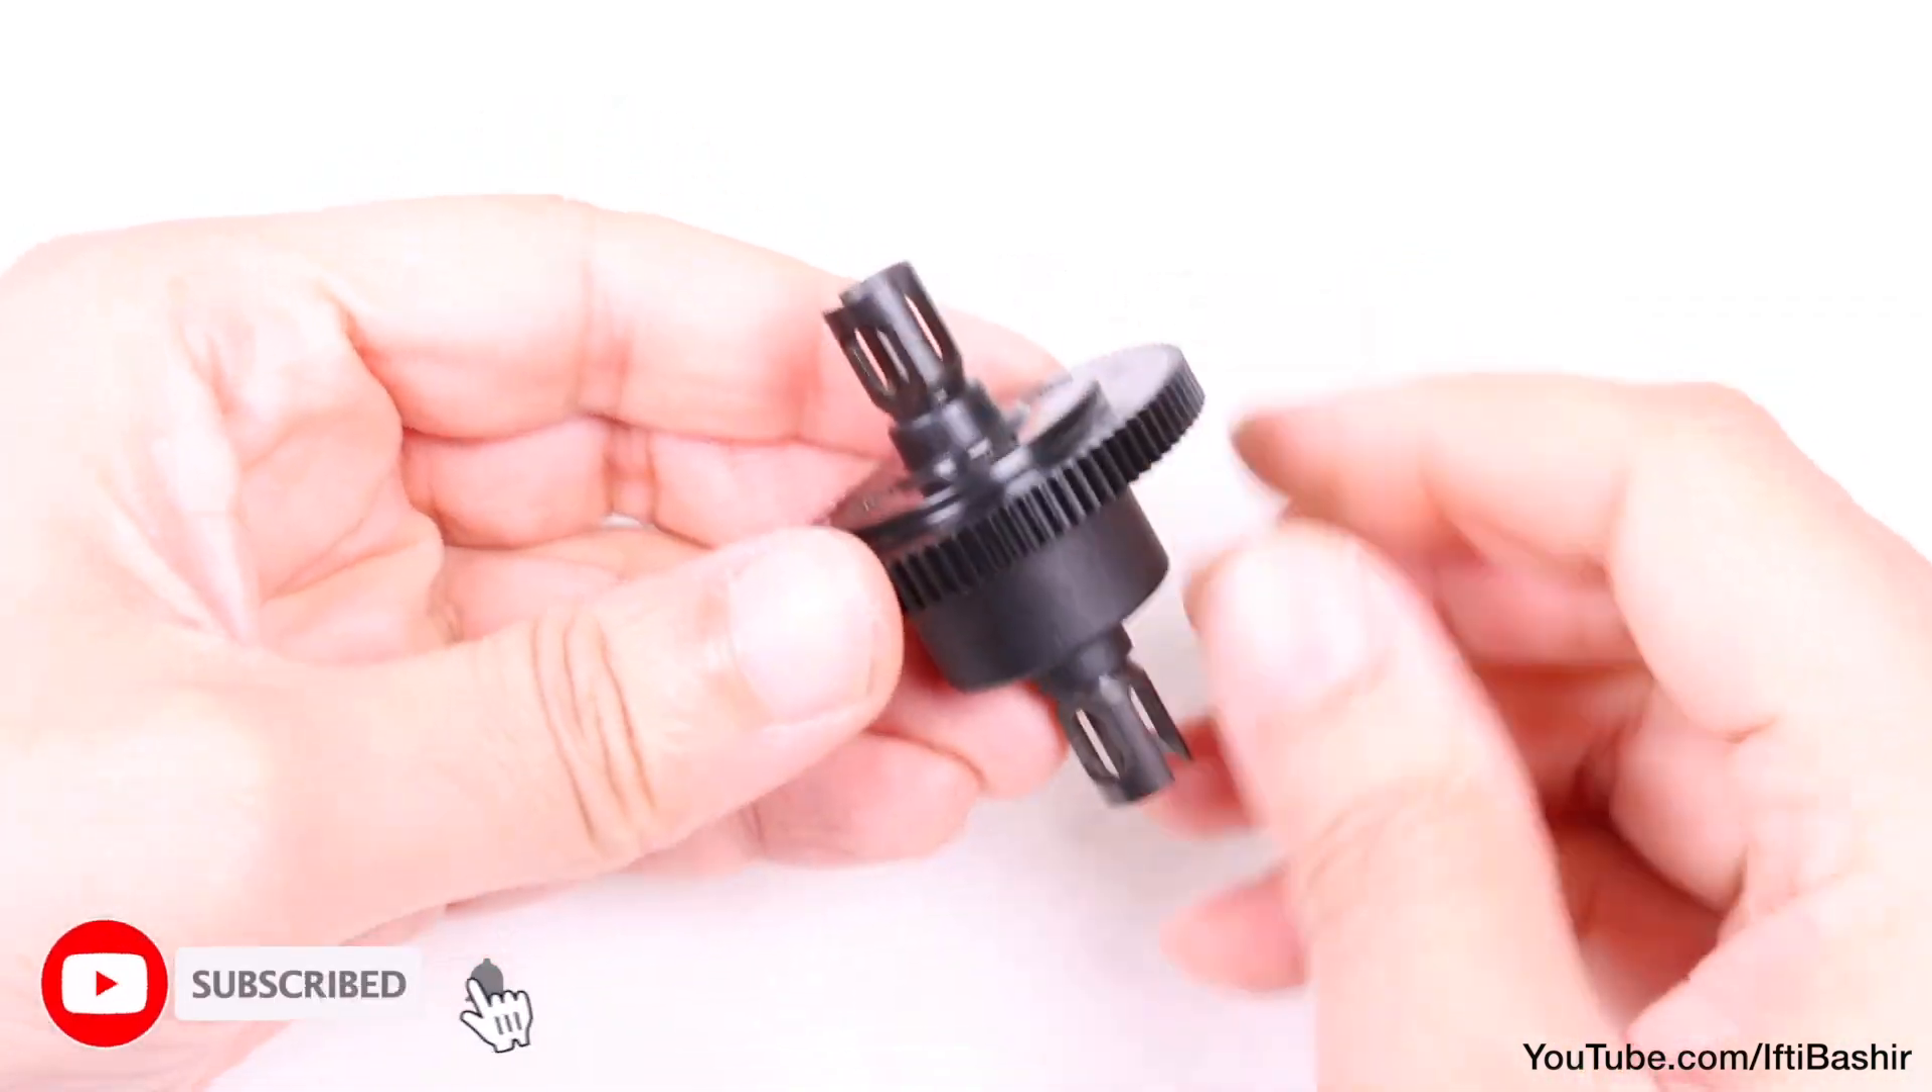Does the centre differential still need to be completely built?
No.